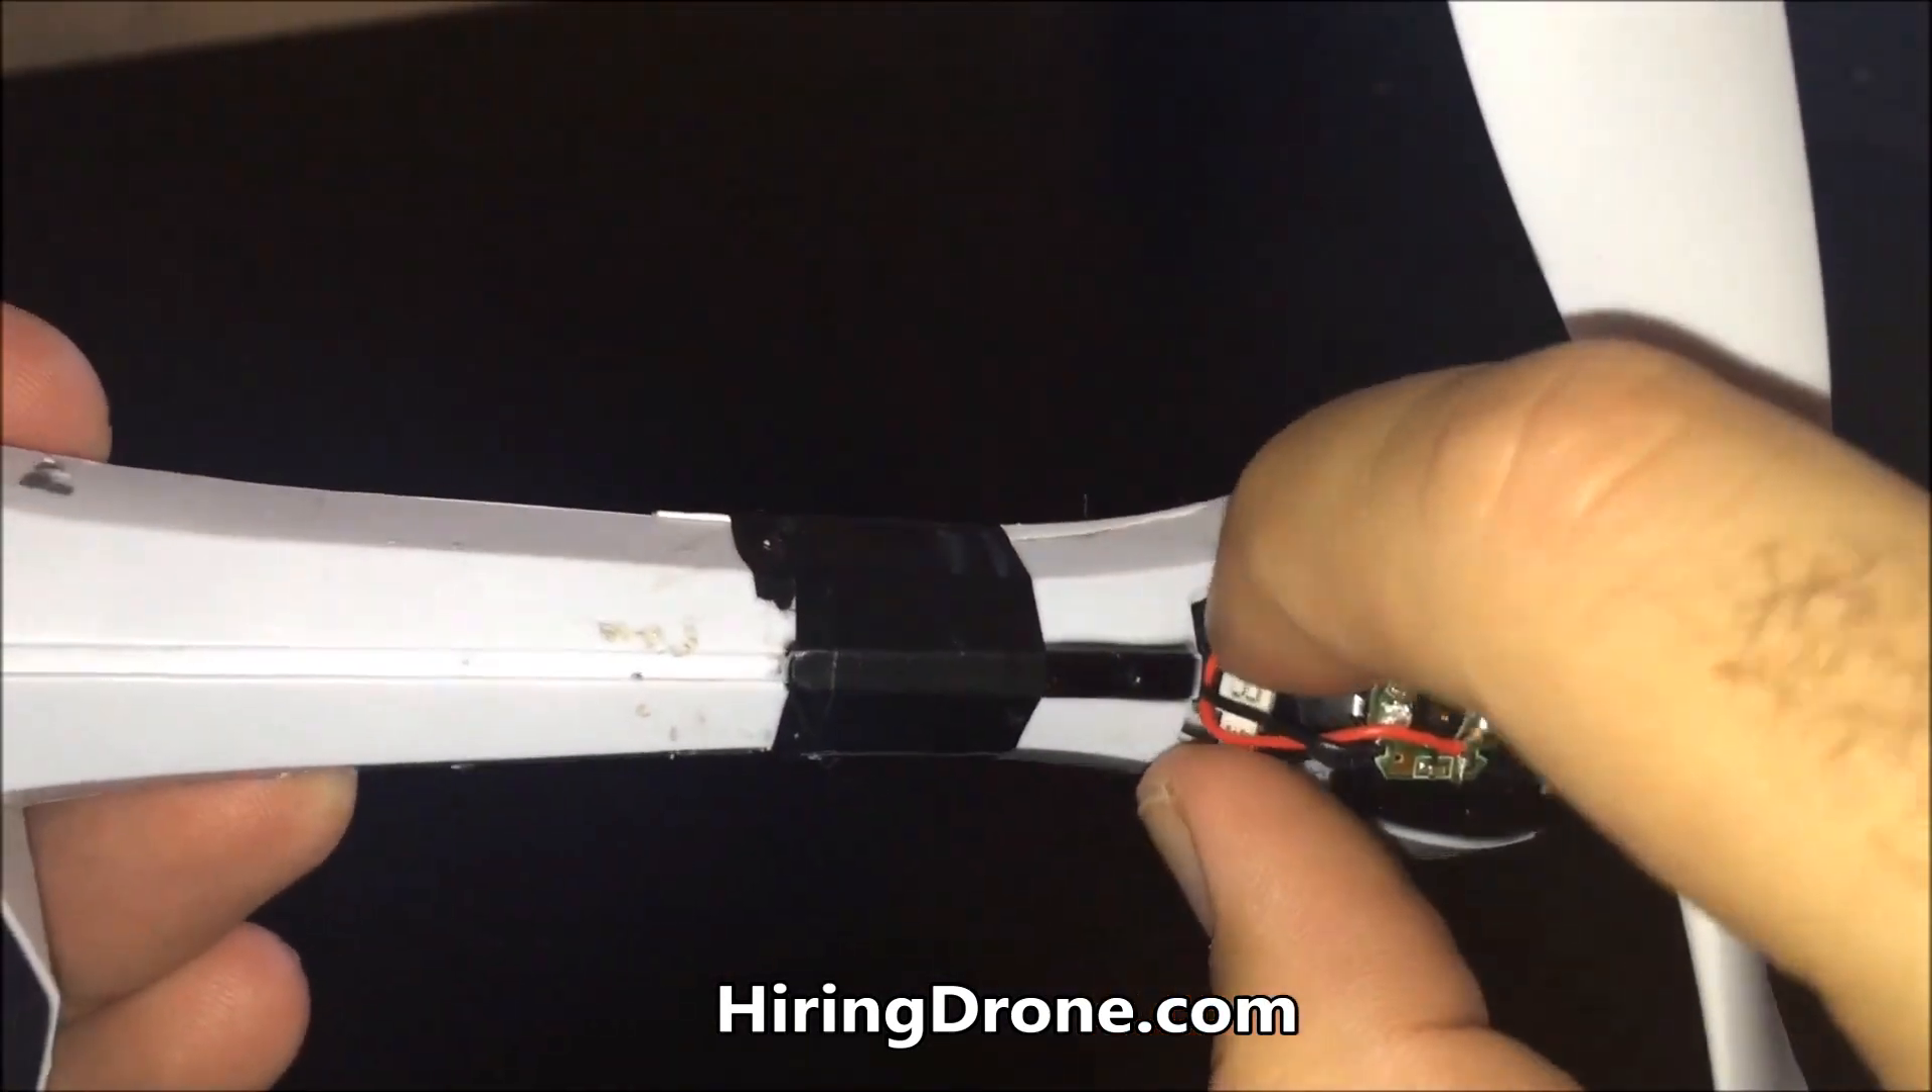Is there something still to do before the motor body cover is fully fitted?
Yes.